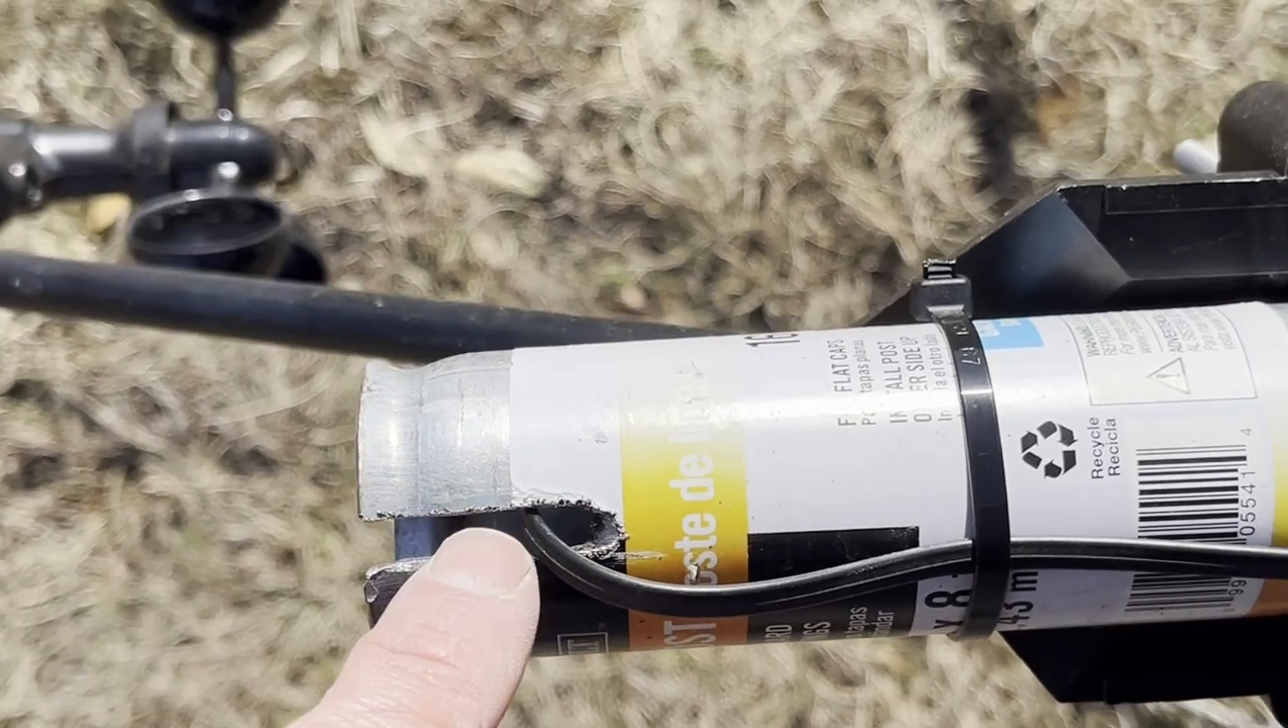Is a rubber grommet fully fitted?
No.